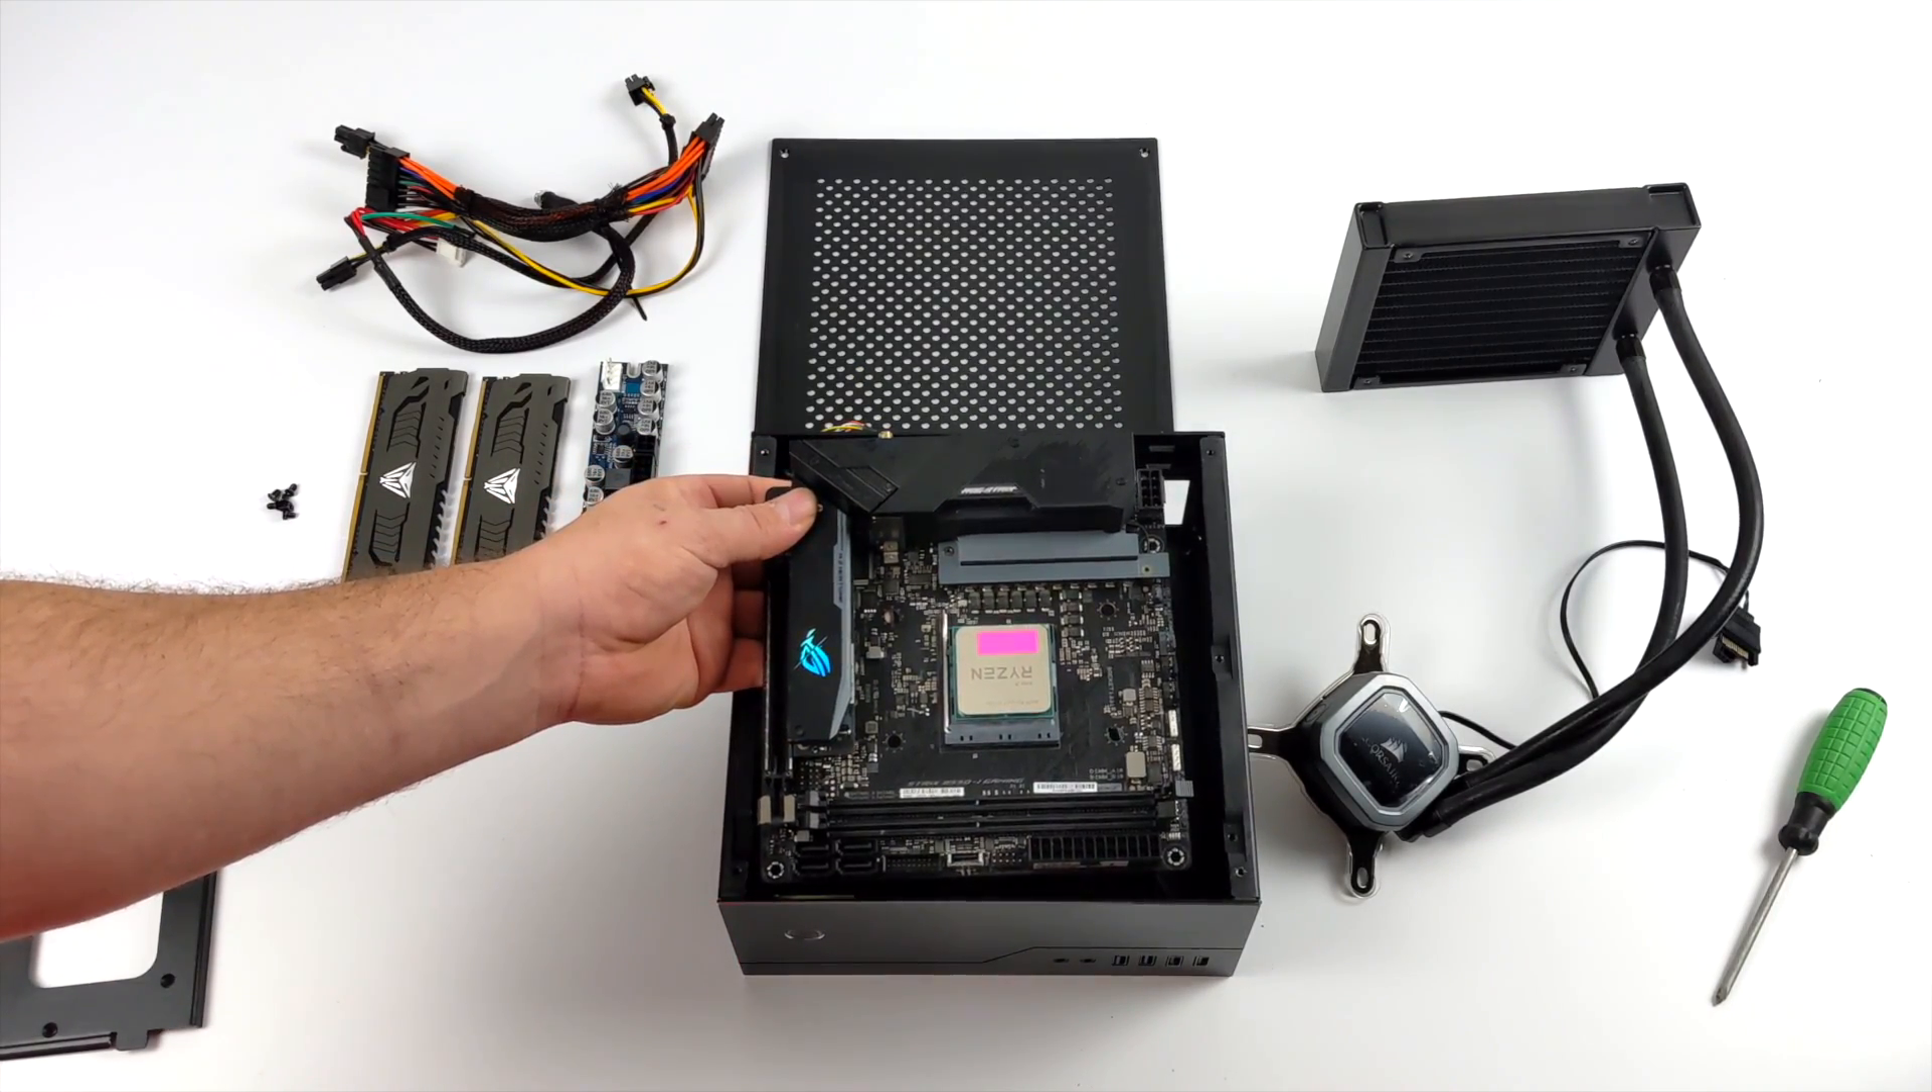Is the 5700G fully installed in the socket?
Yes.